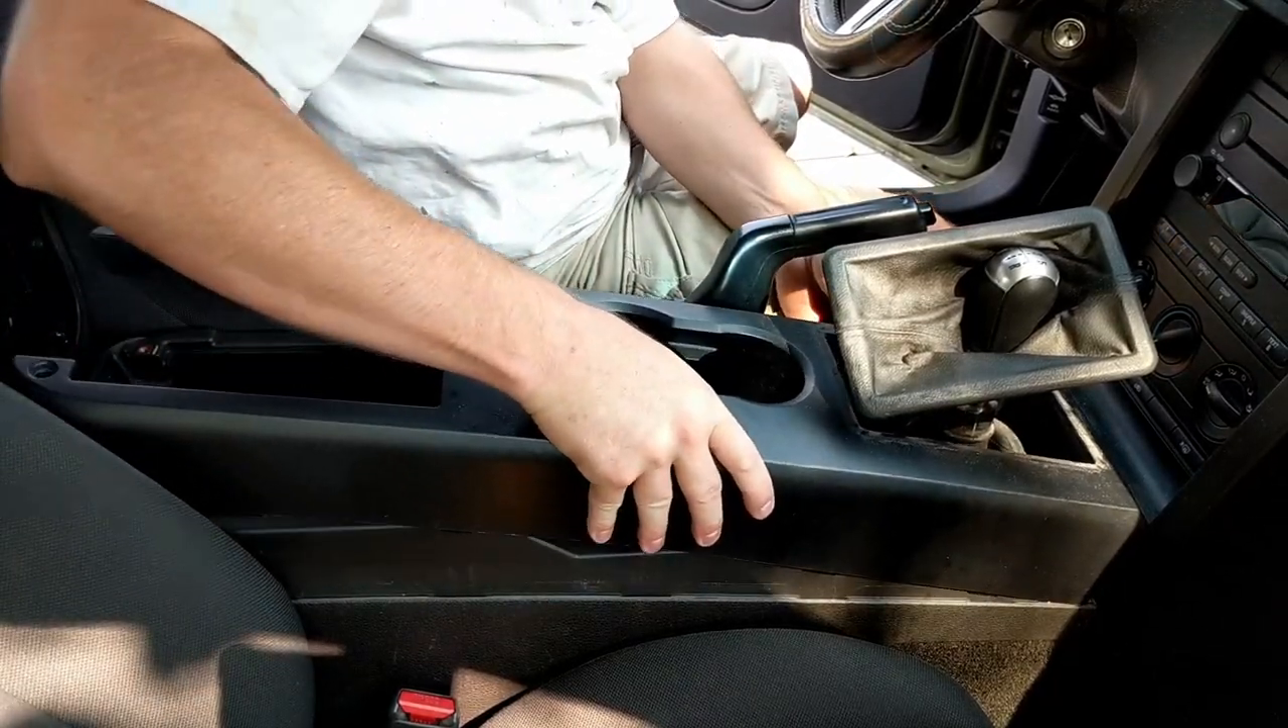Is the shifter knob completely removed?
No.